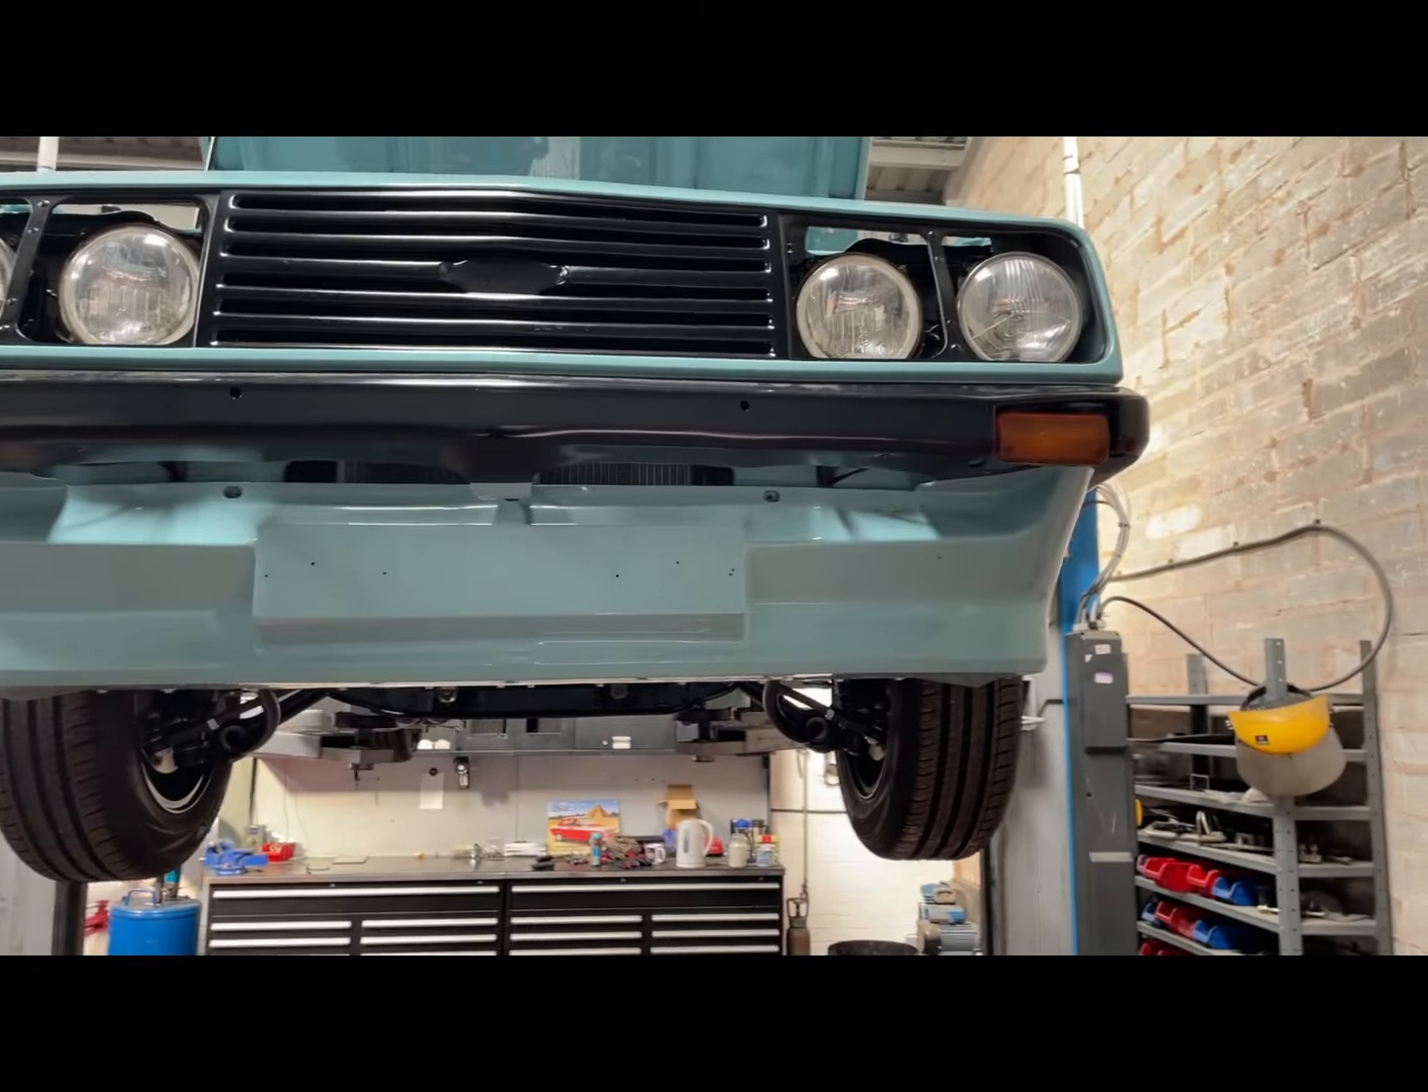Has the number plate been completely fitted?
No.